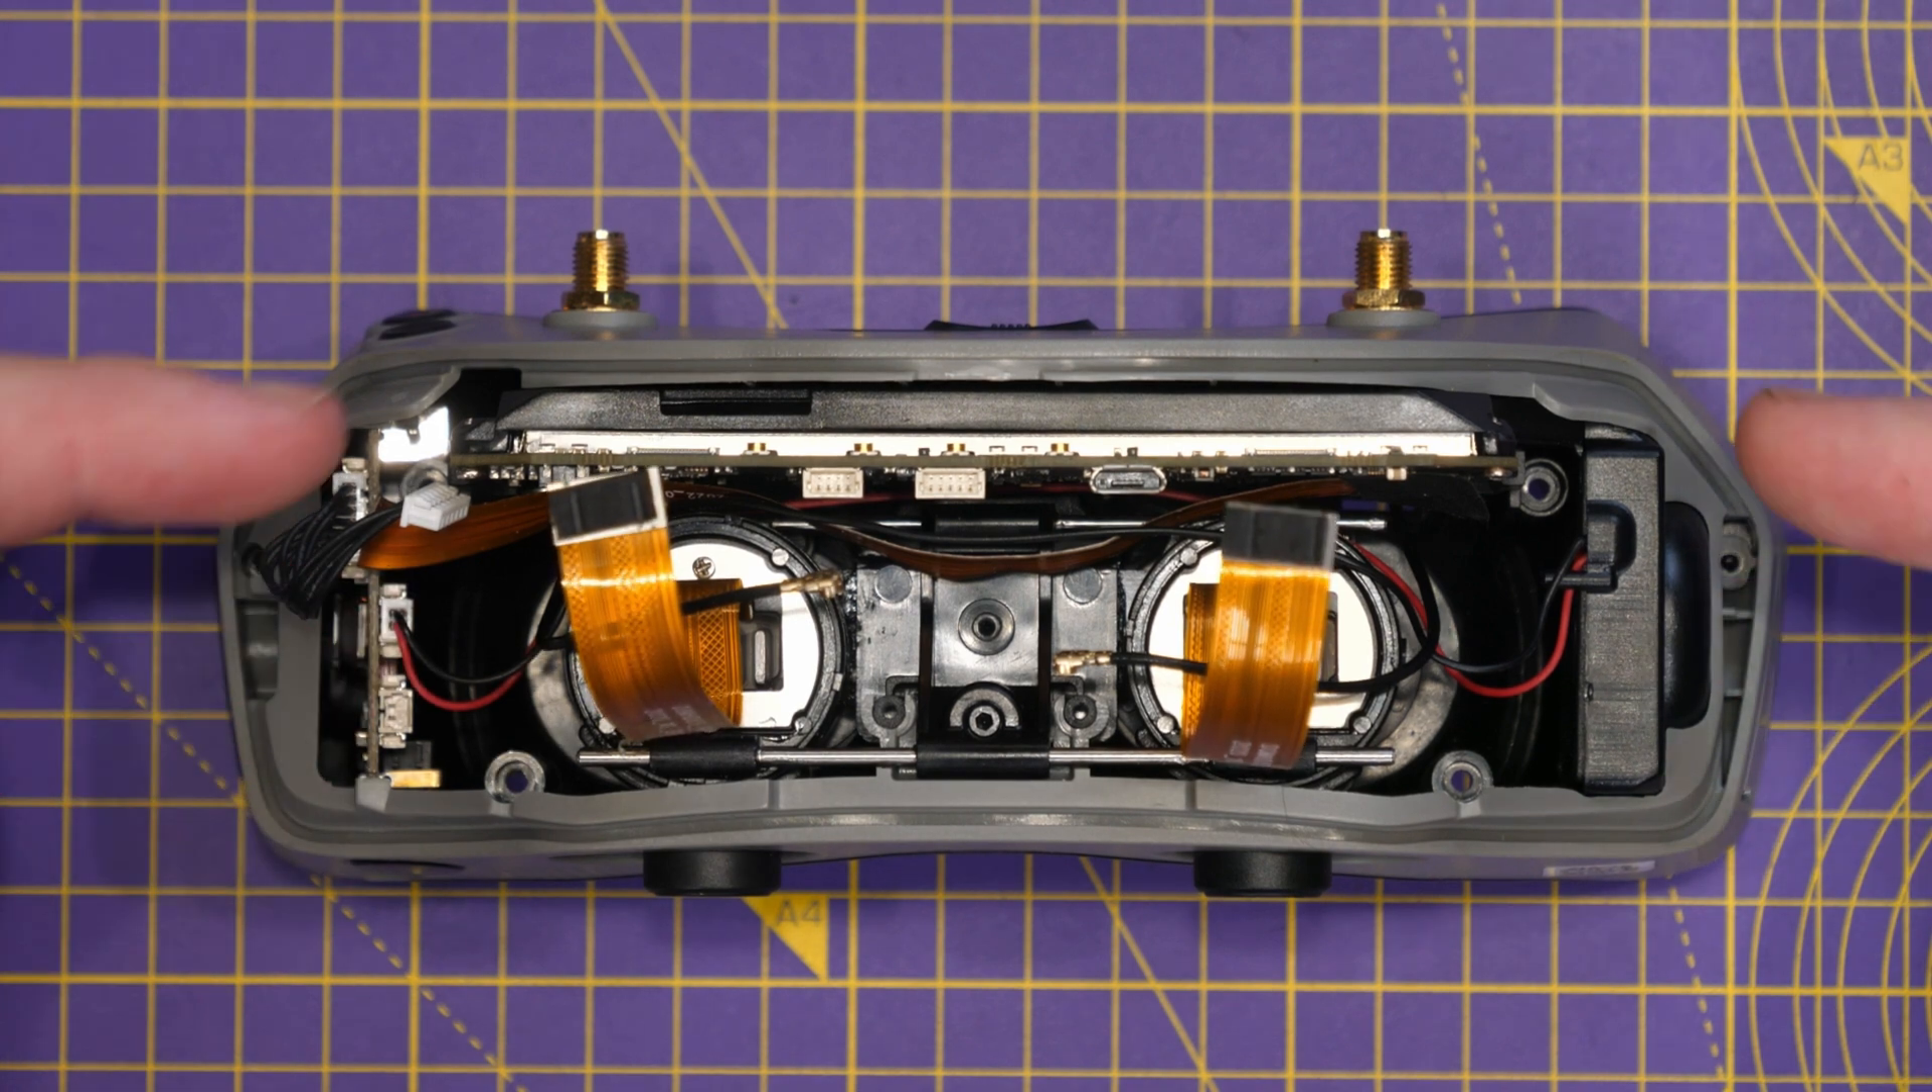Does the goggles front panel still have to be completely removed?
No.